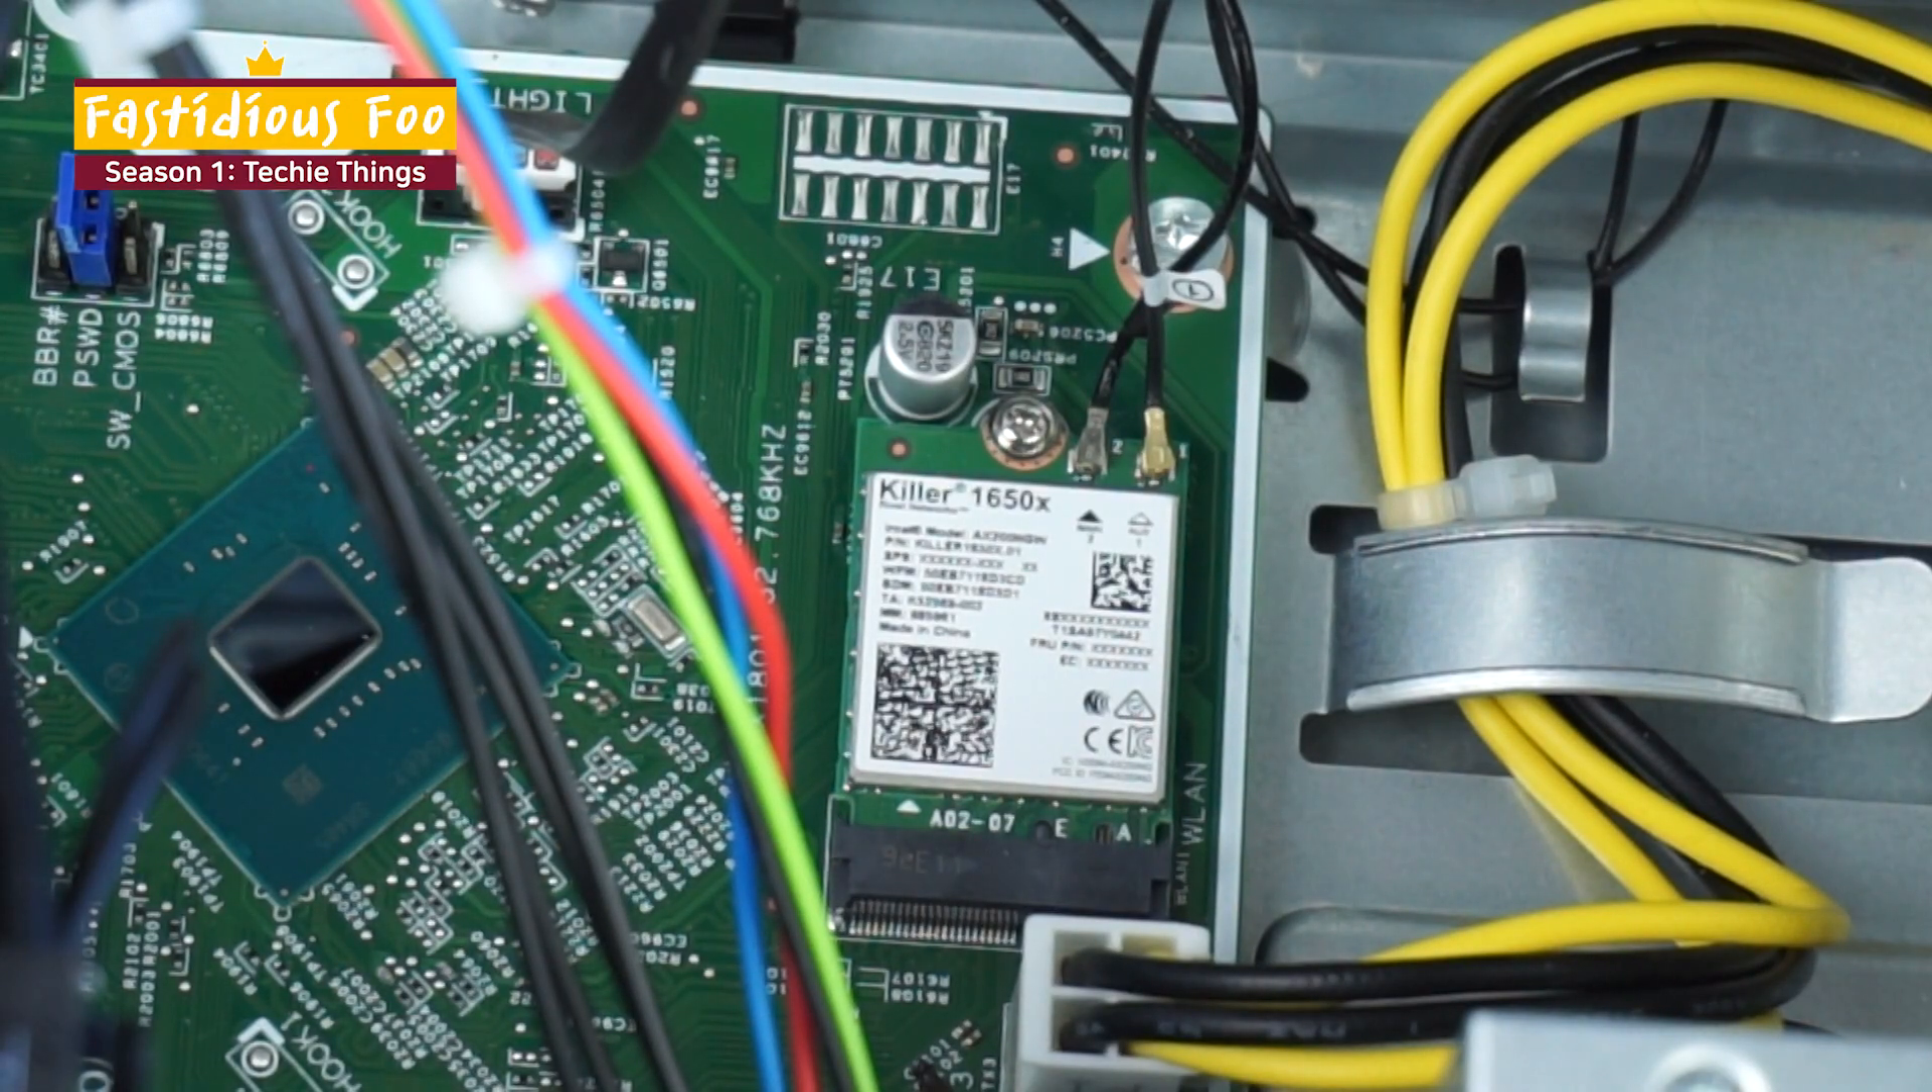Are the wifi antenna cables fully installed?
Yes.